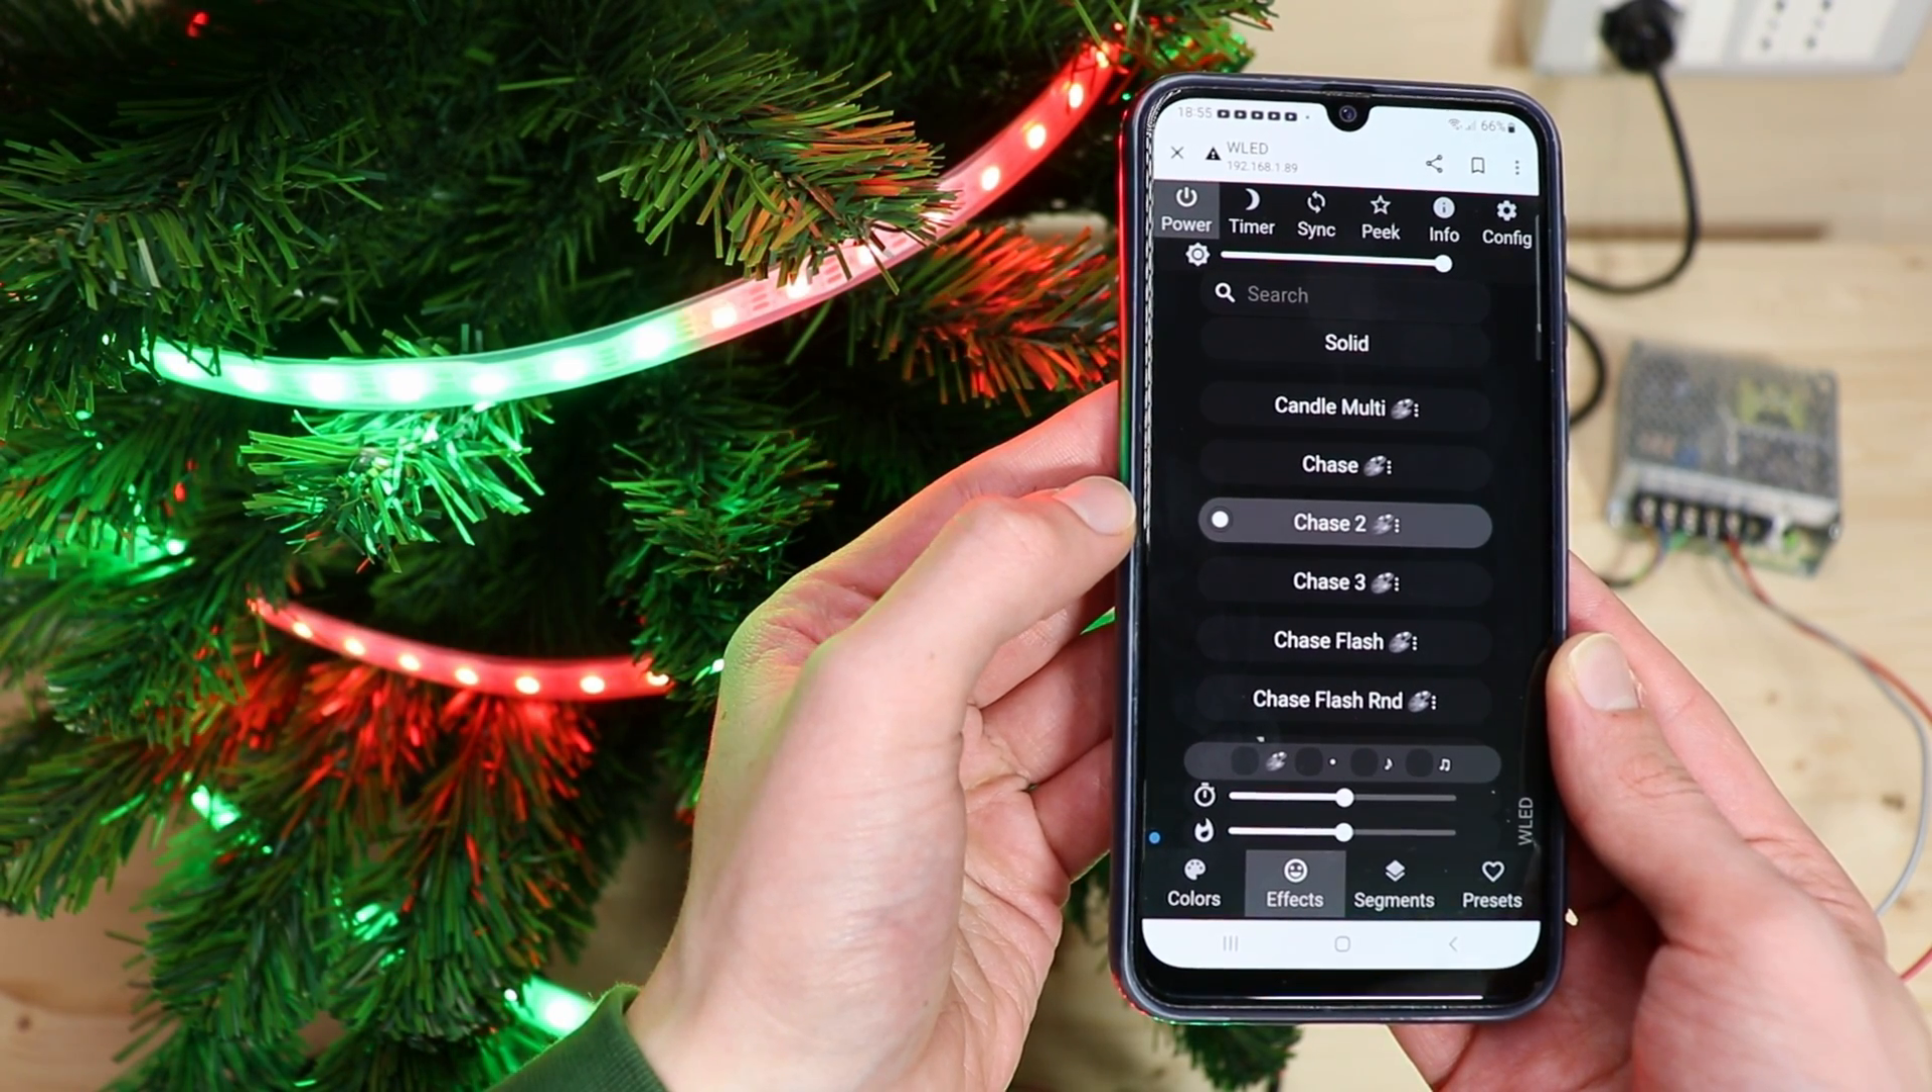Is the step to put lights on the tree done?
Yes.